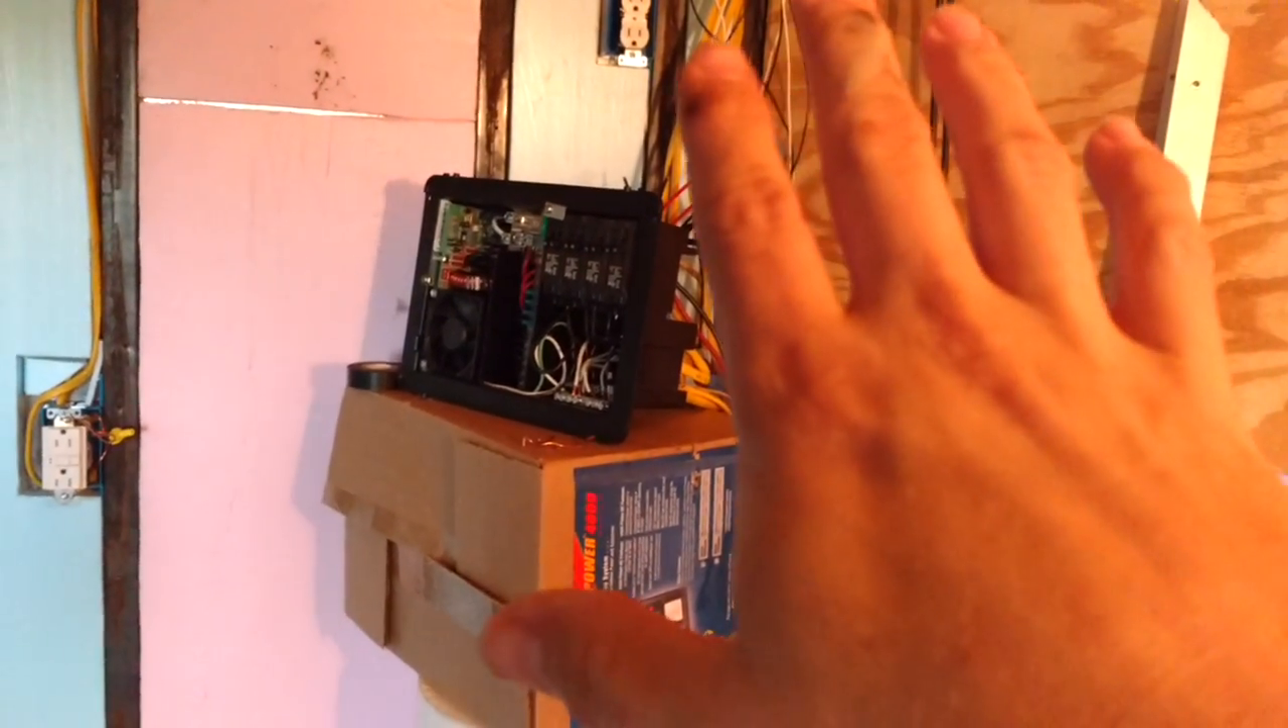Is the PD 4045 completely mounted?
No.